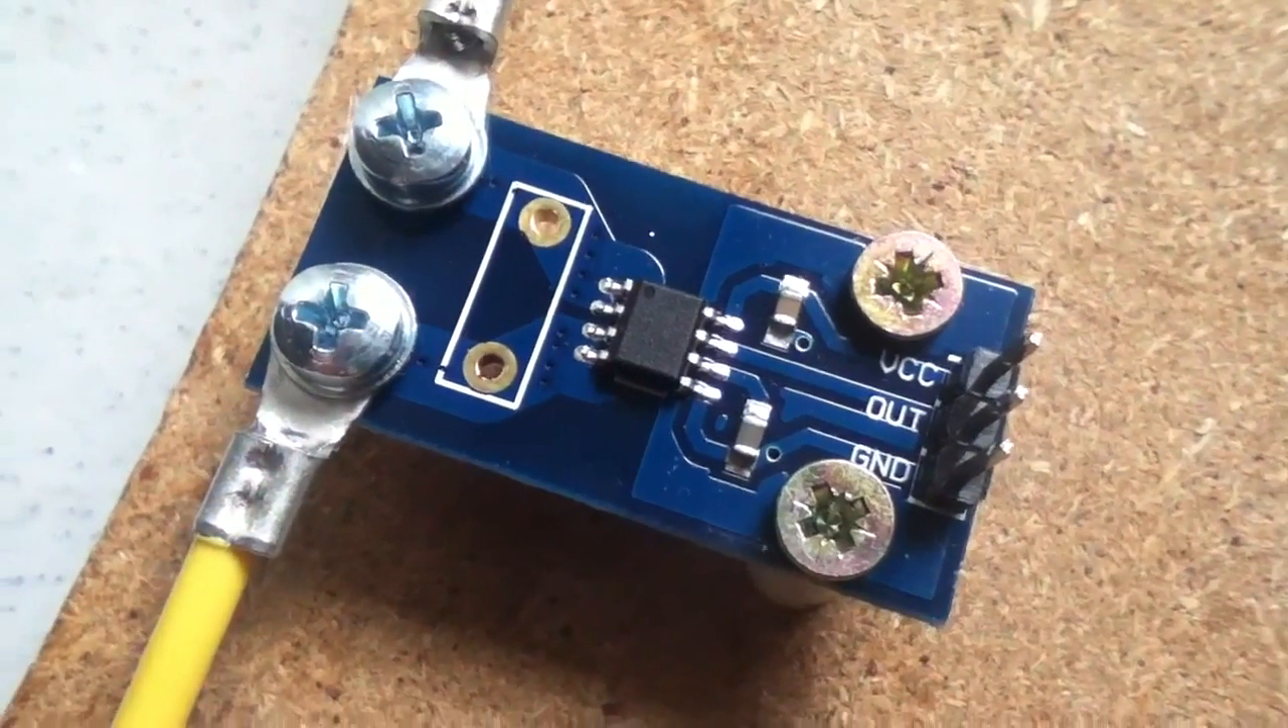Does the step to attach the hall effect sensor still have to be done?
No.